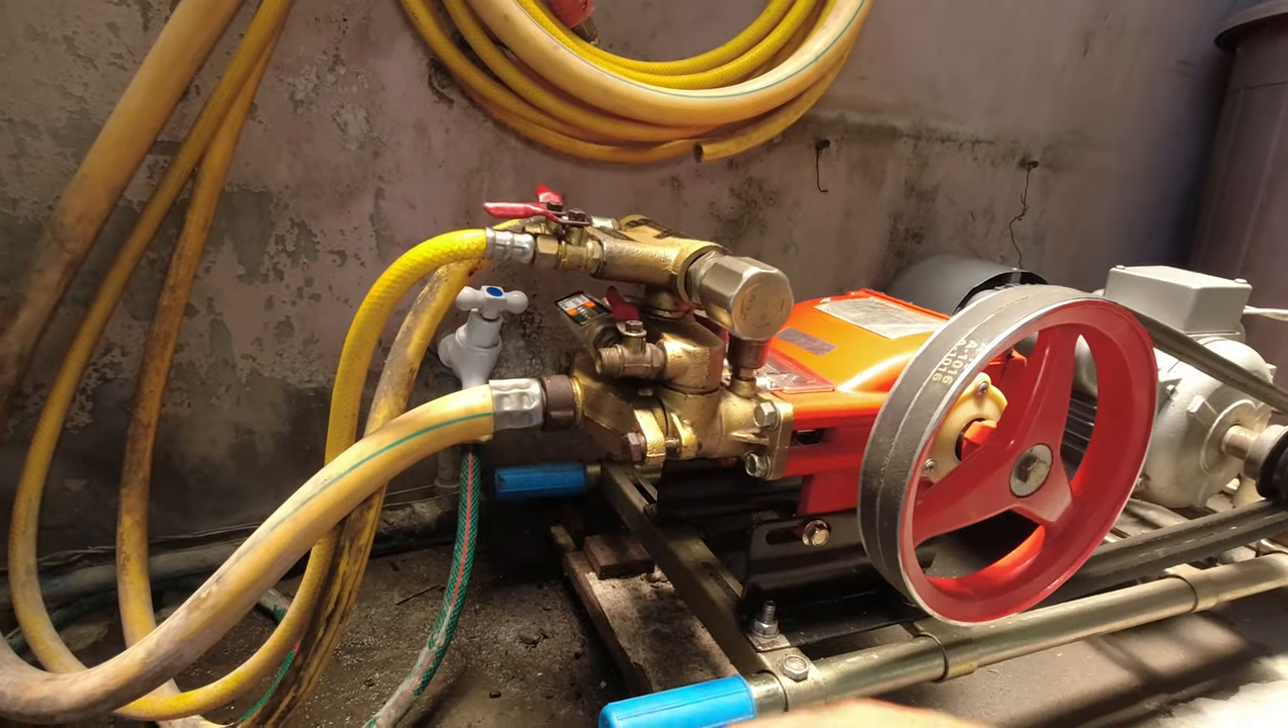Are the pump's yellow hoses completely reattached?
Yes.